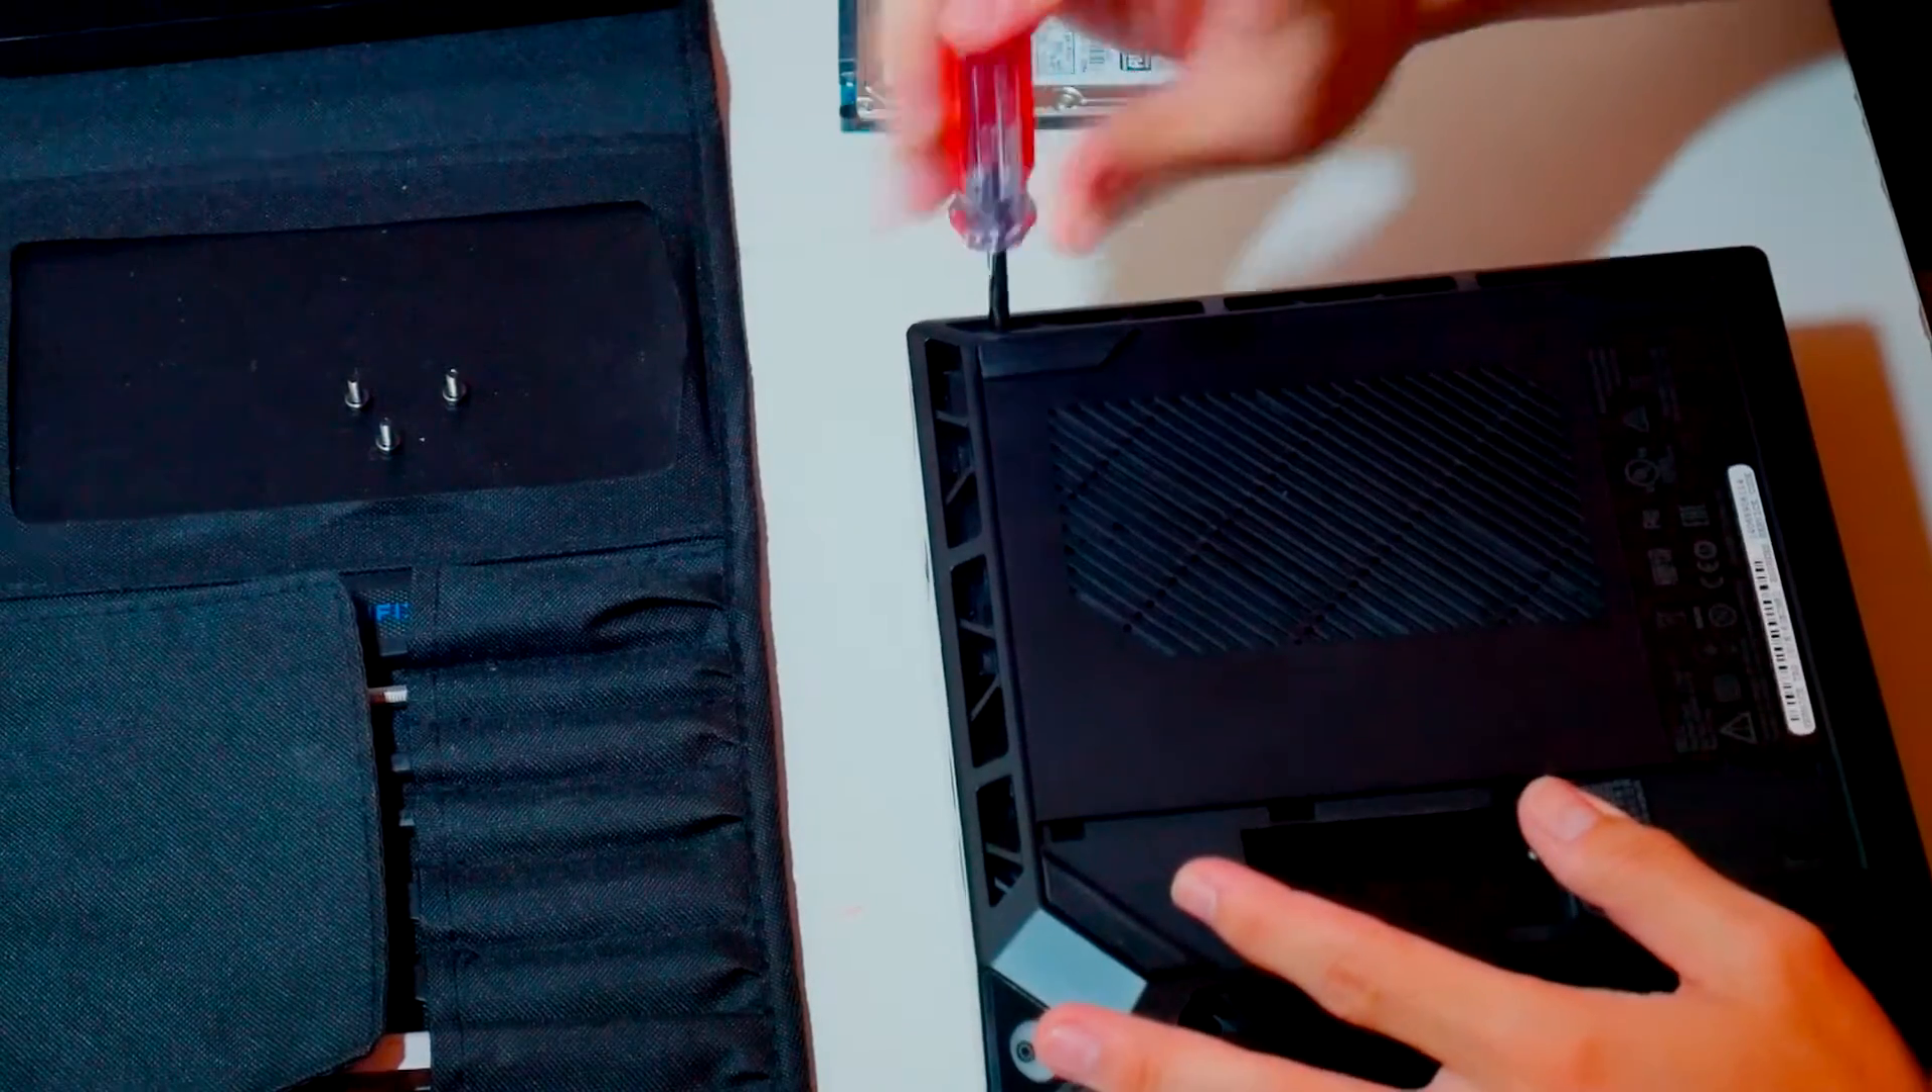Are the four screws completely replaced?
No.